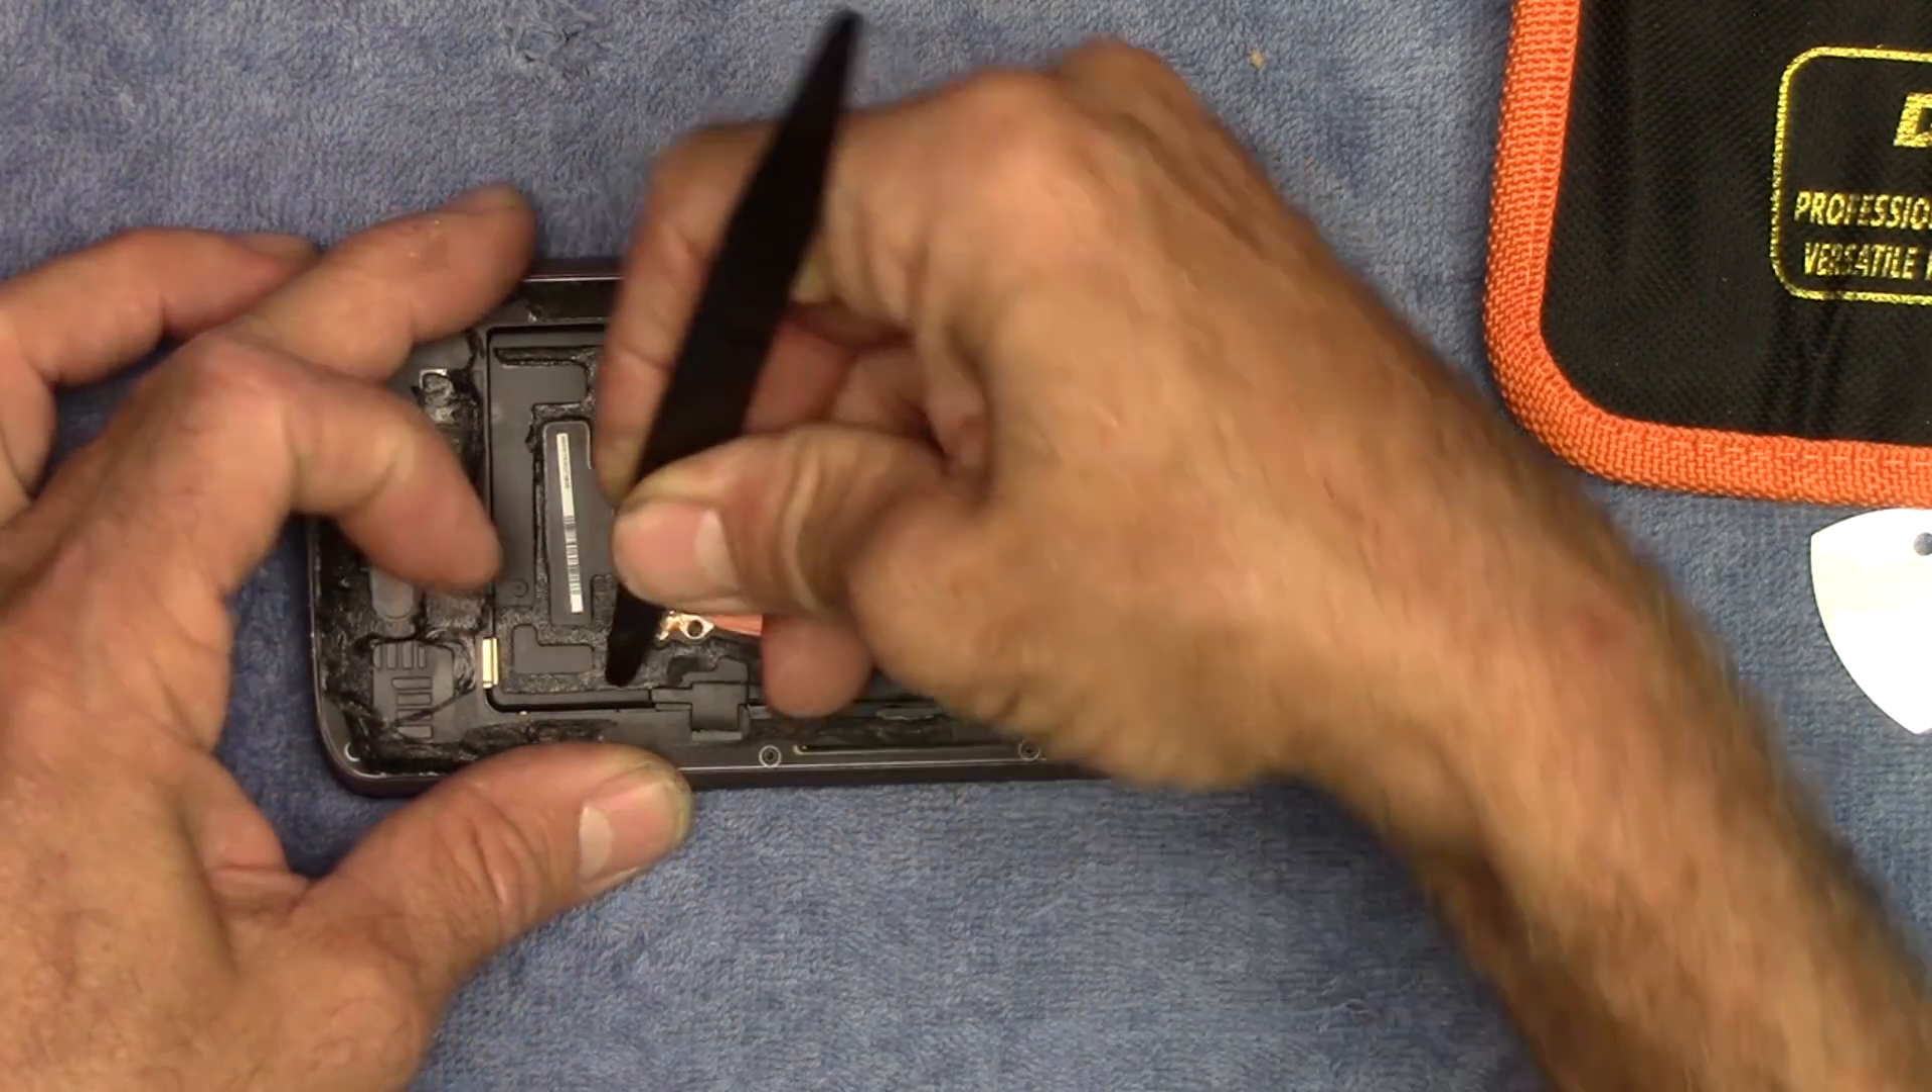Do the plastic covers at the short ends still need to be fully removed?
Yes.